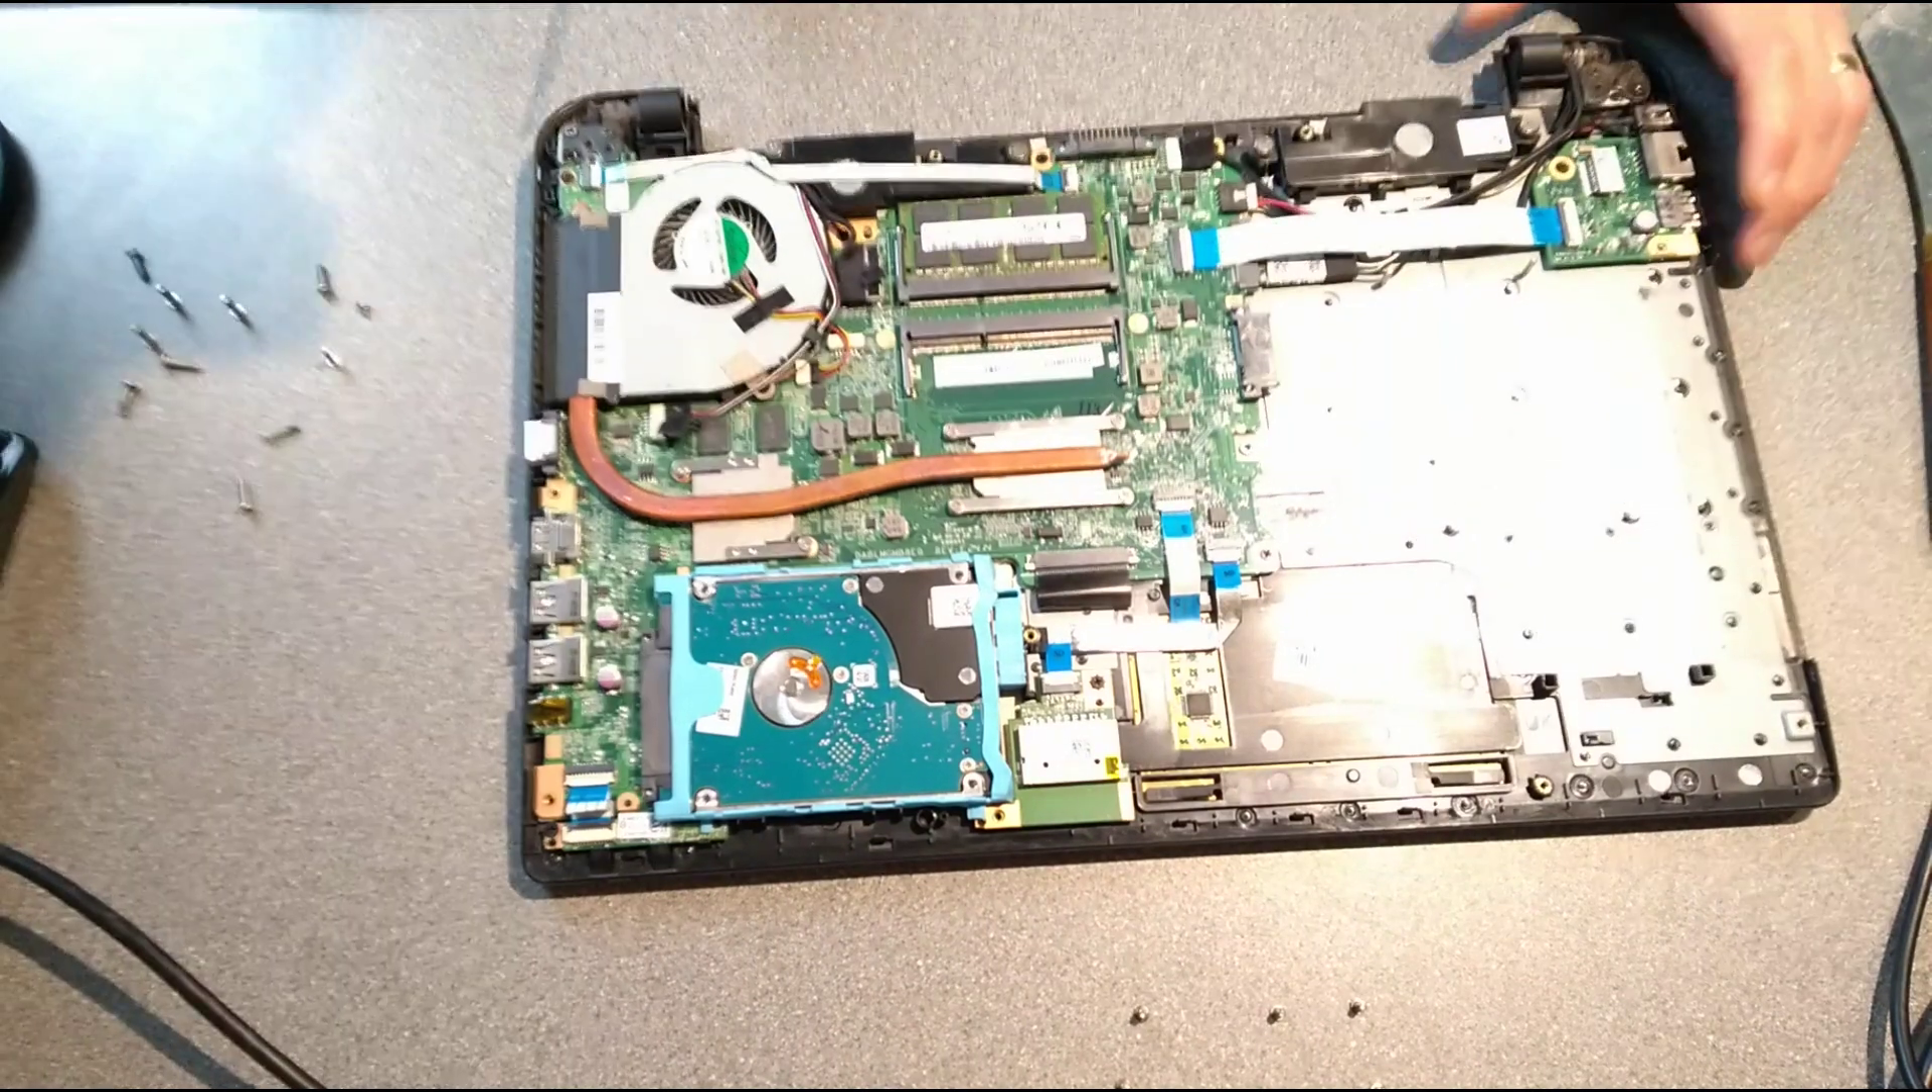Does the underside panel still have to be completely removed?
No.